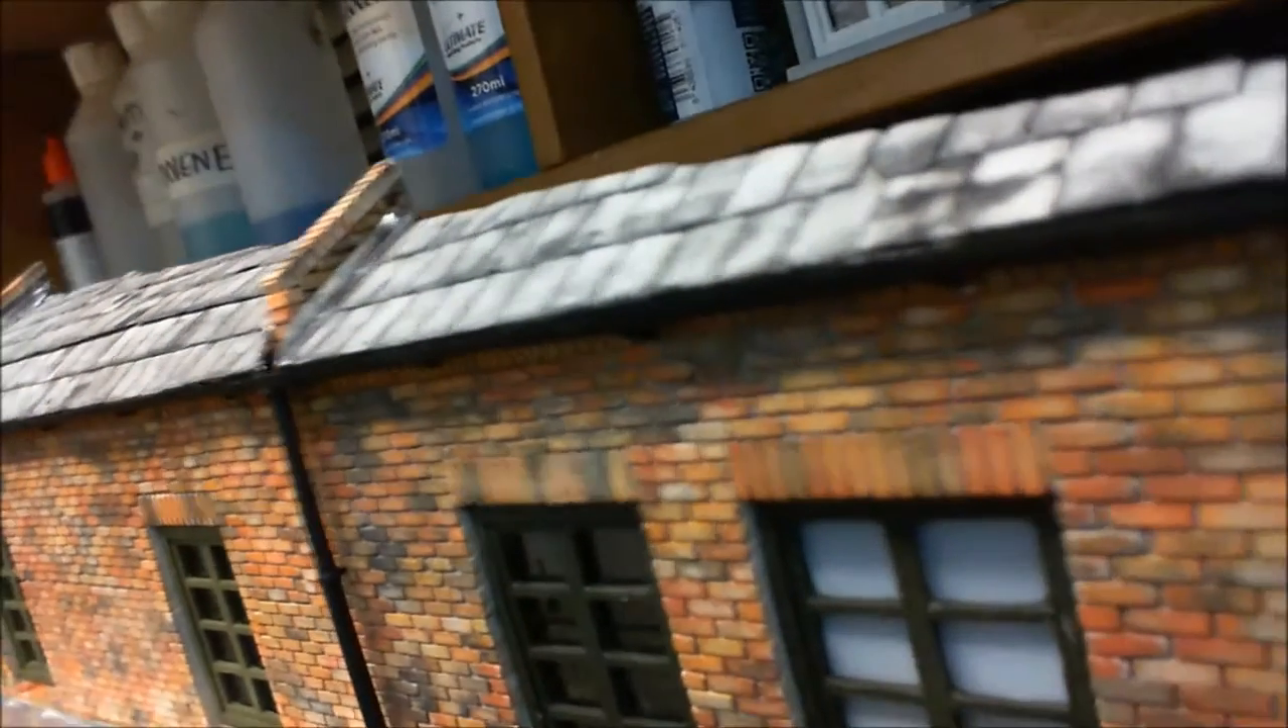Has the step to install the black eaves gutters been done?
Yes.